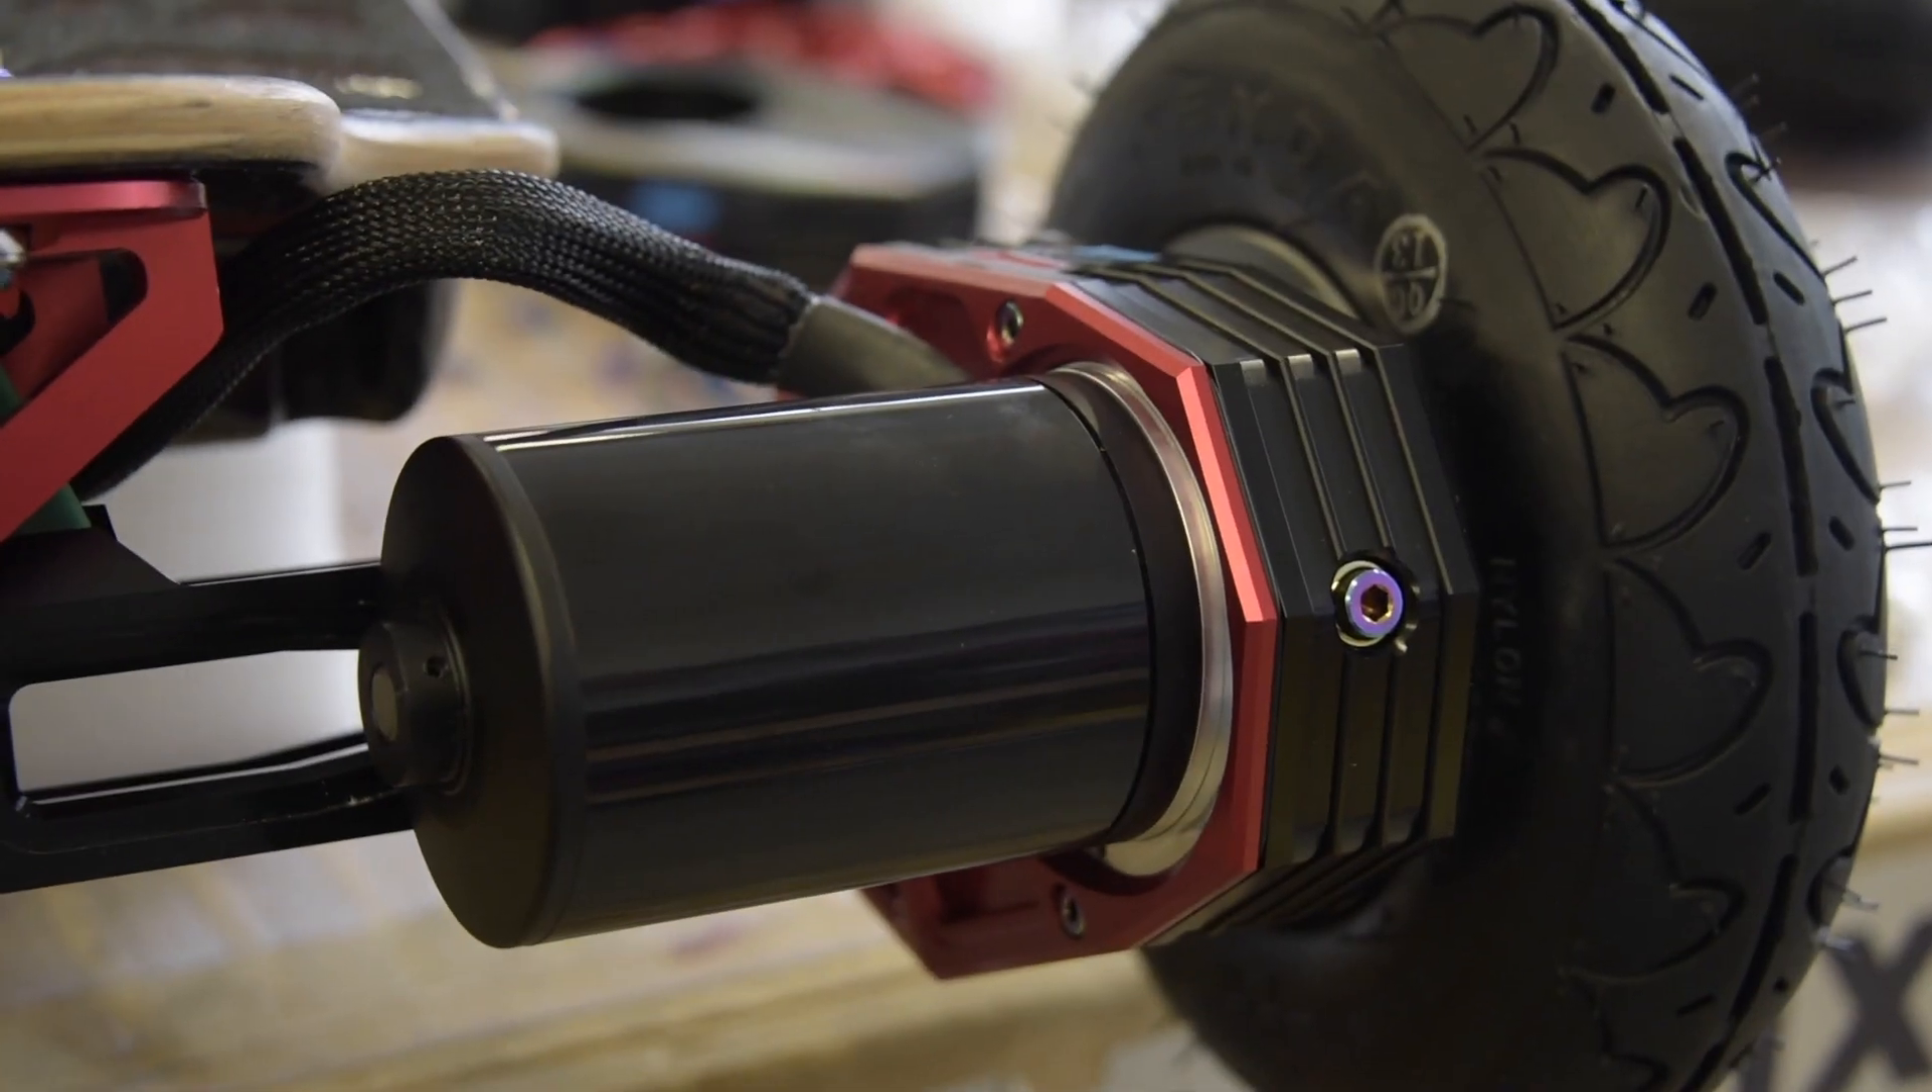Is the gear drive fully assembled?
Yes.